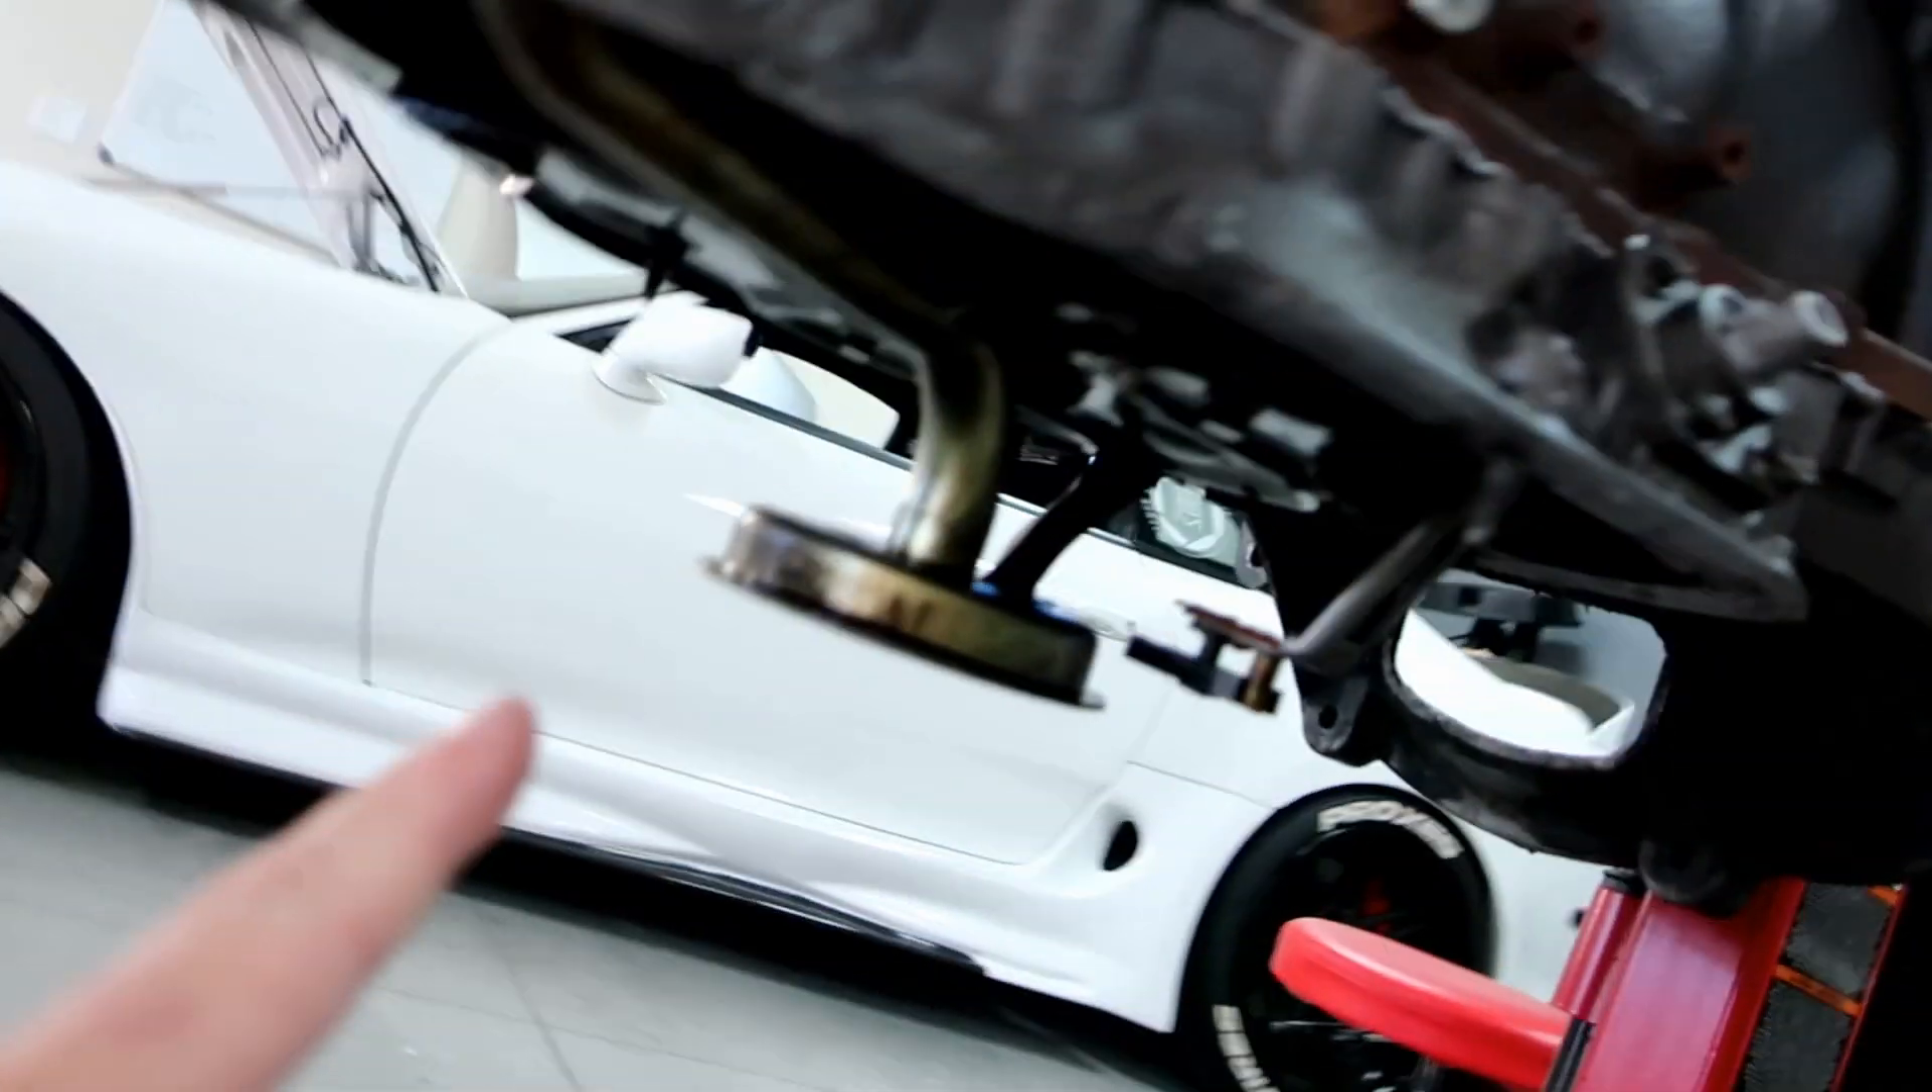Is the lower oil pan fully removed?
Yes.